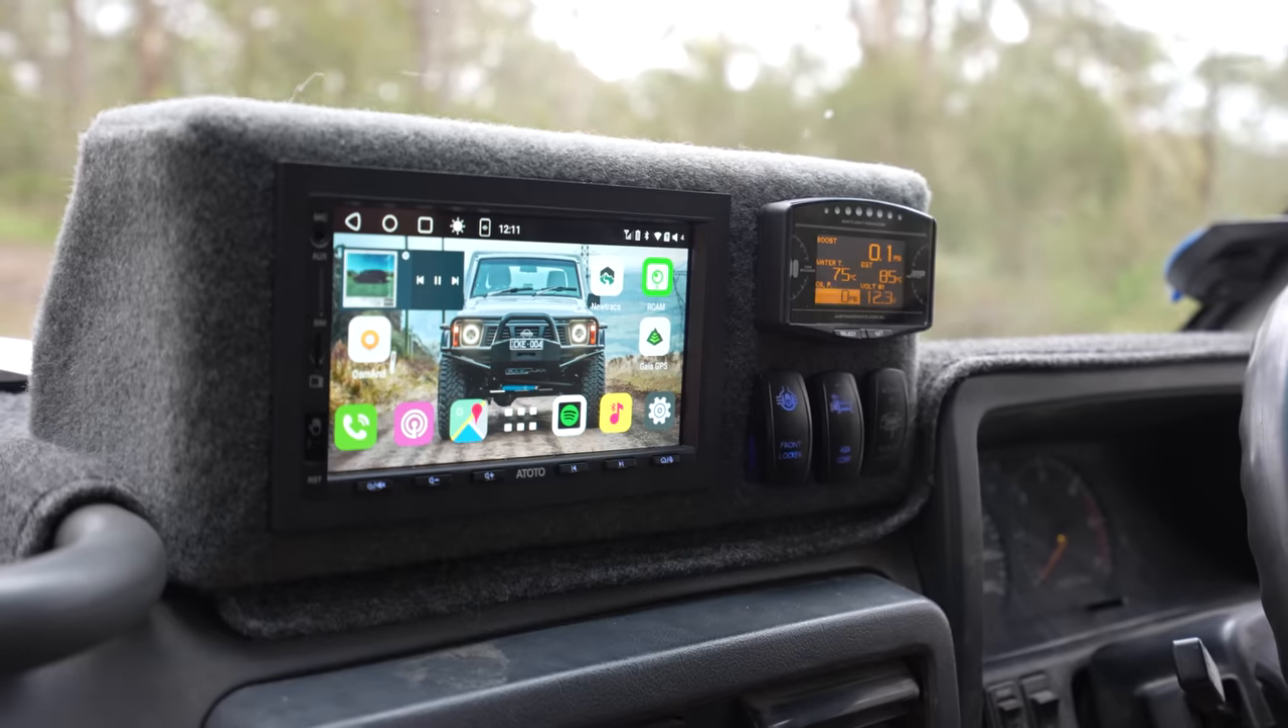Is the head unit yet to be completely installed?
No.